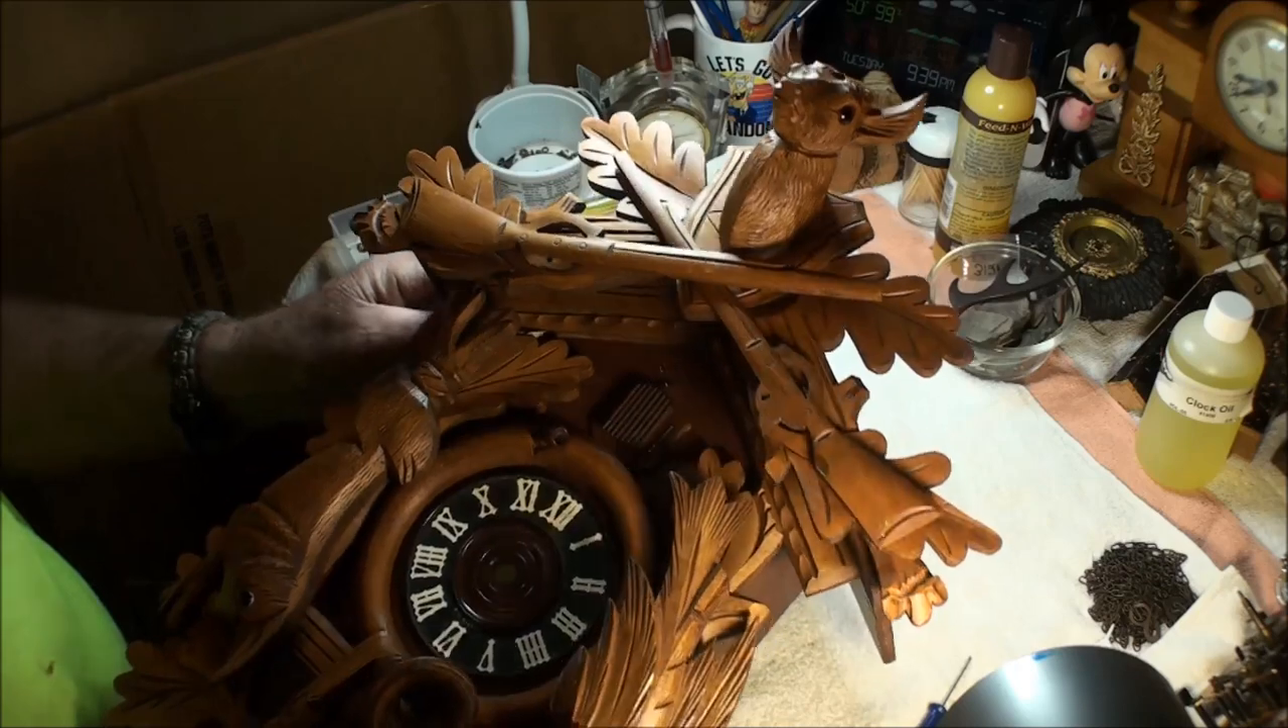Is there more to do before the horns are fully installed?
Yes.